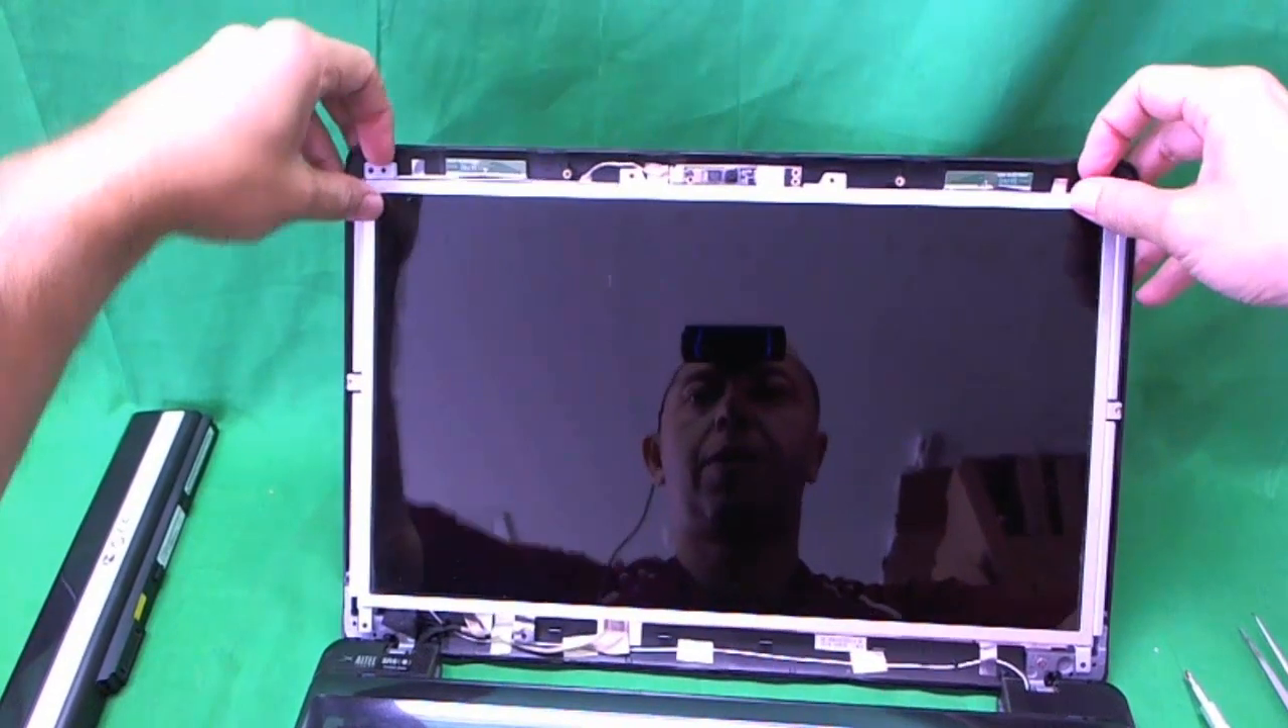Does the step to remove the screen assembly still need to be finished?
Yes.